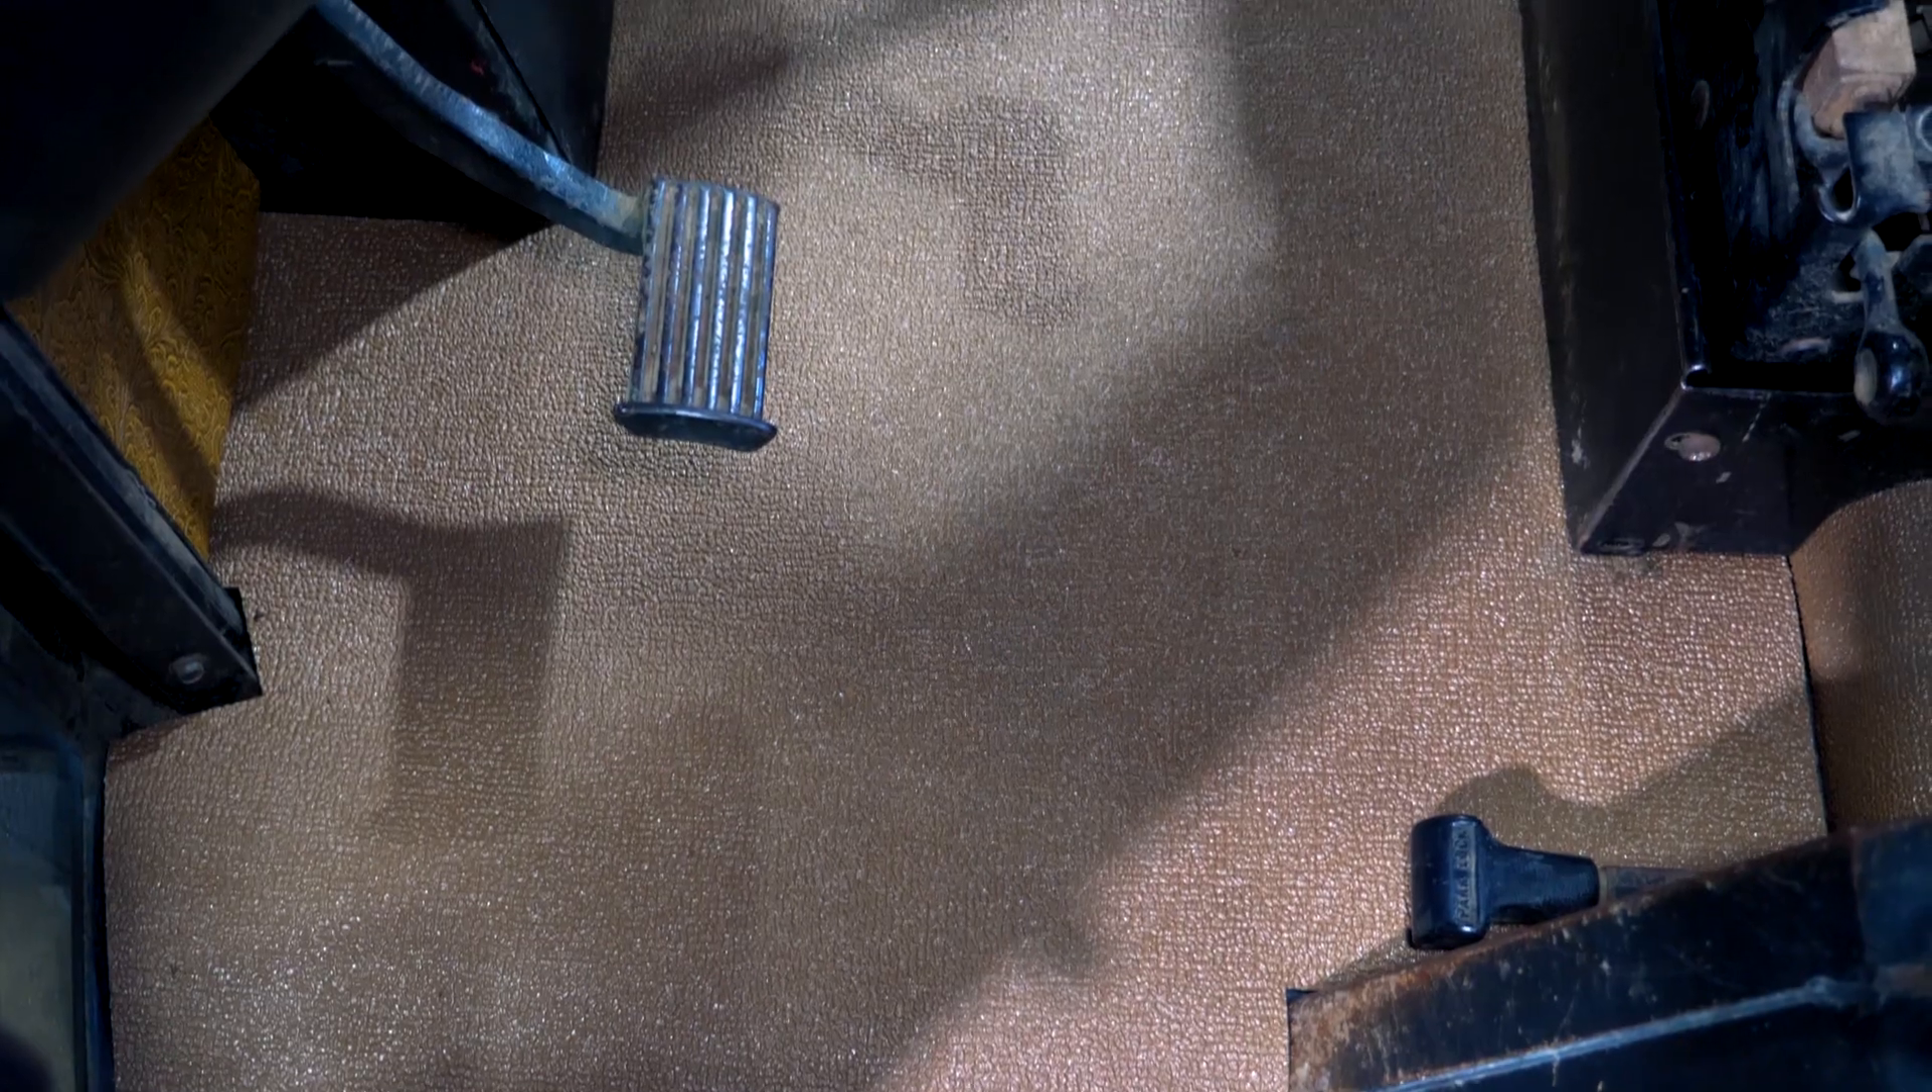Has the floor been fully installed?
Yes.